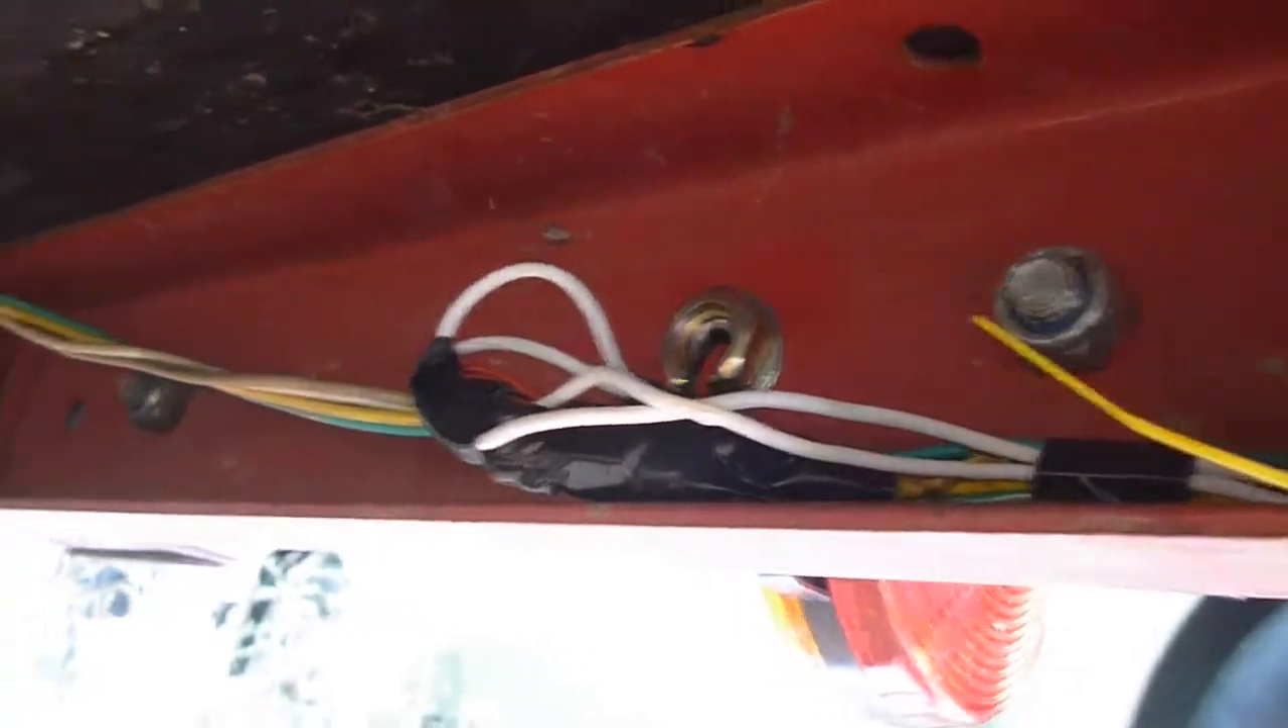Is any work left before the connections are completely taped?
No.